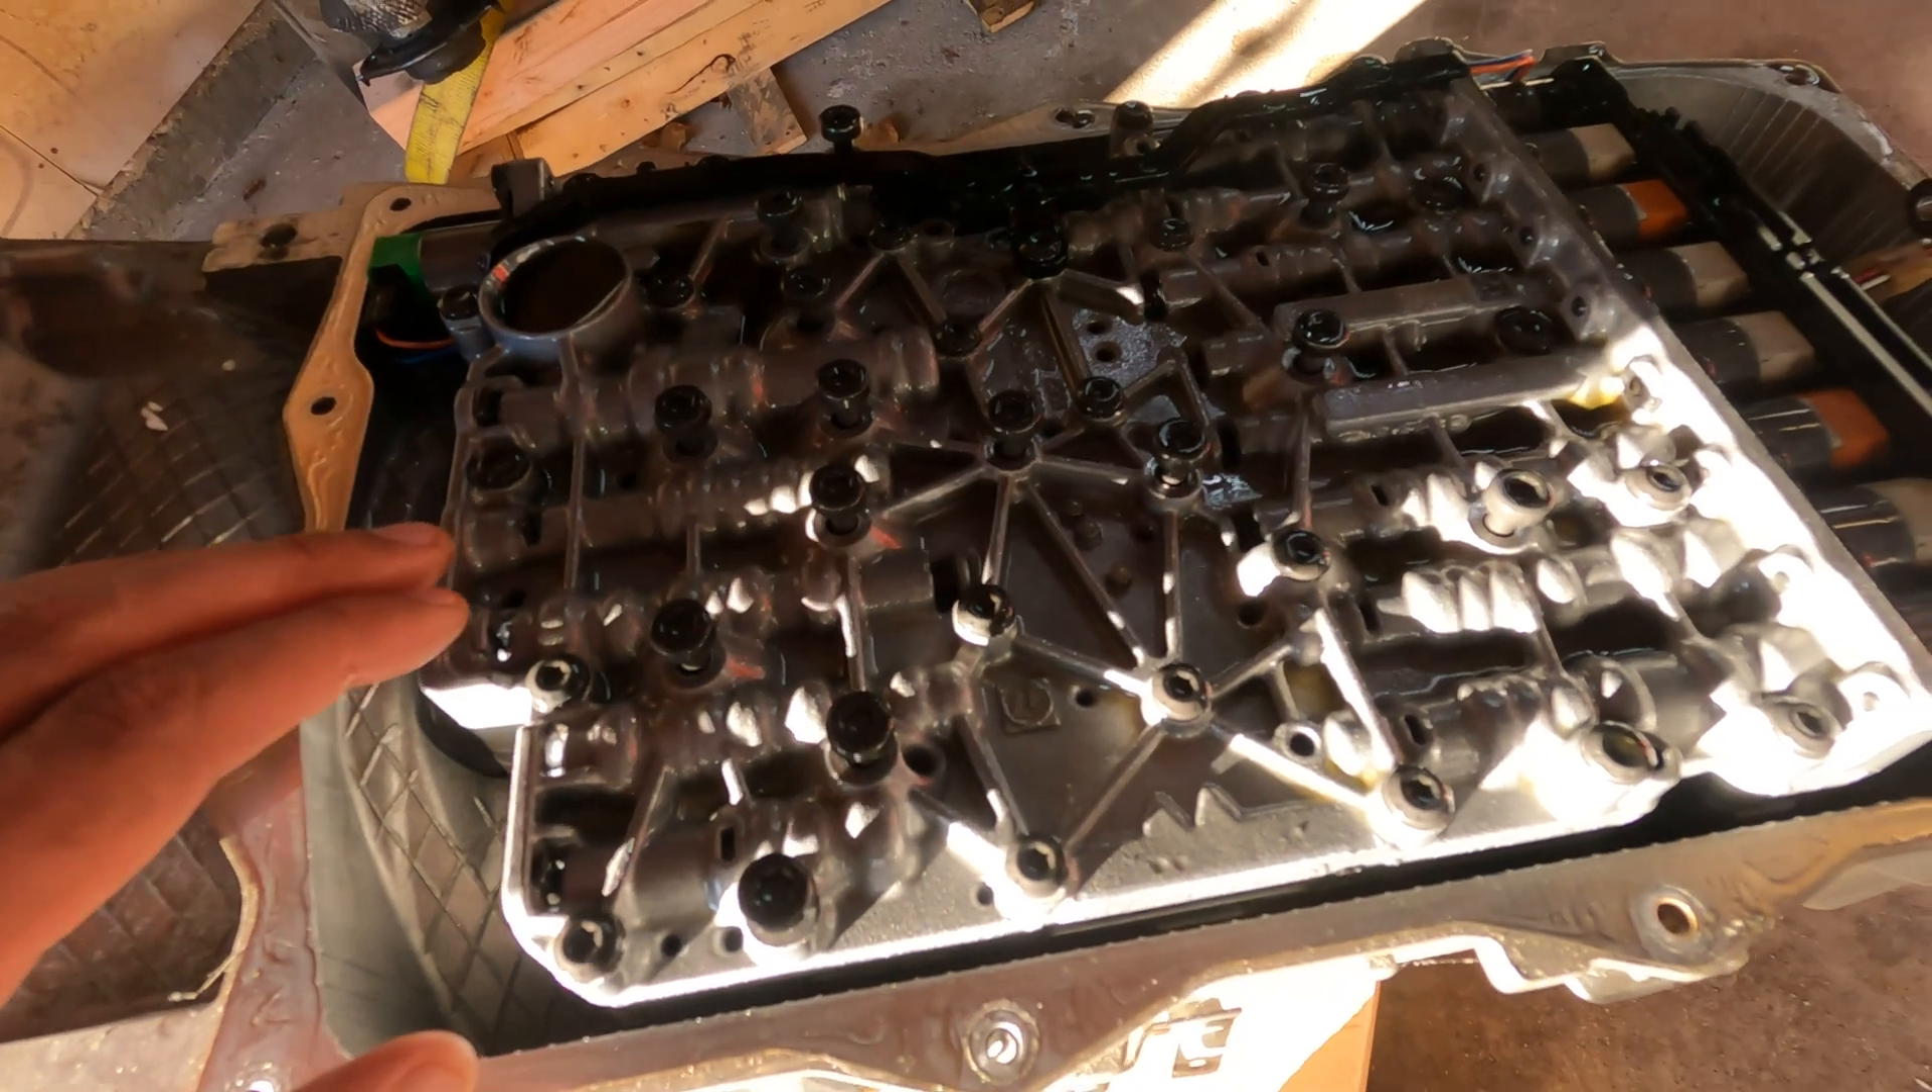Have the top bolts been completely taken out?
No.